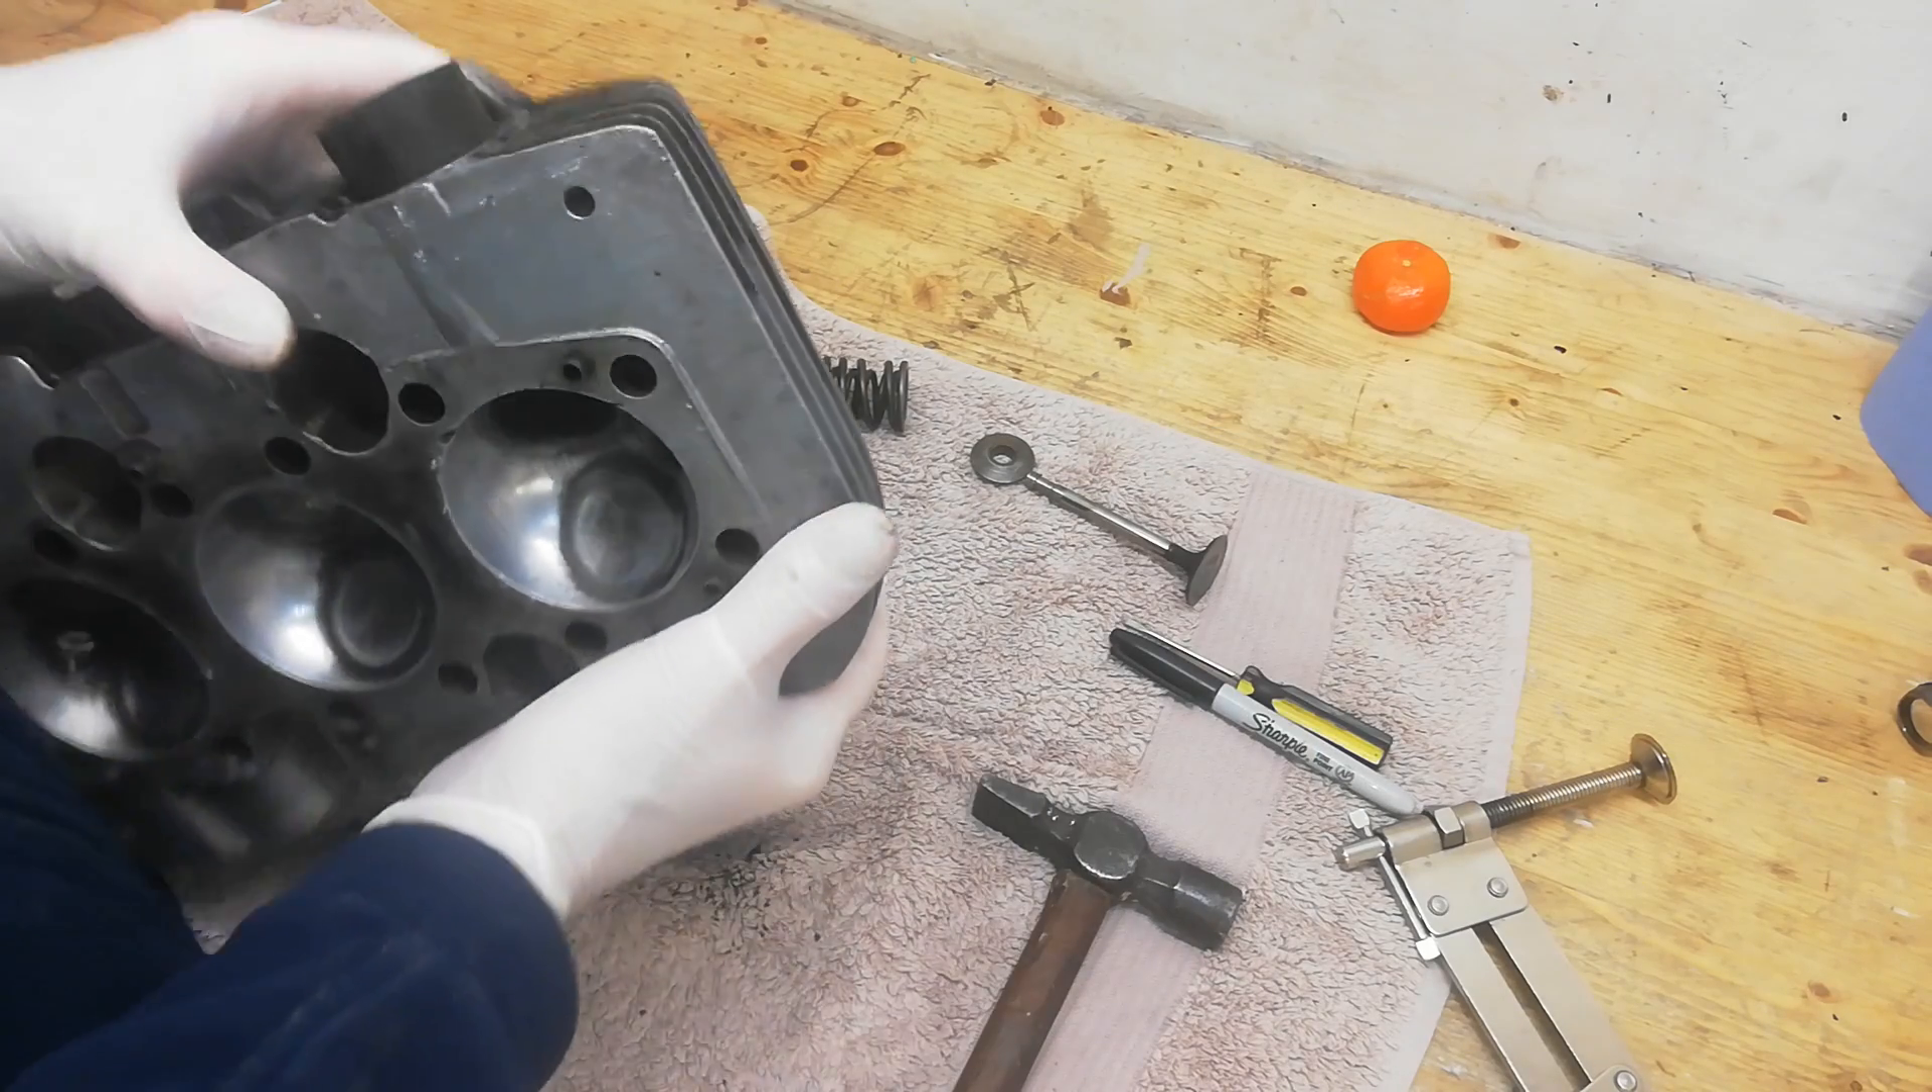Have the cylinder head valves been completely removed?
No.